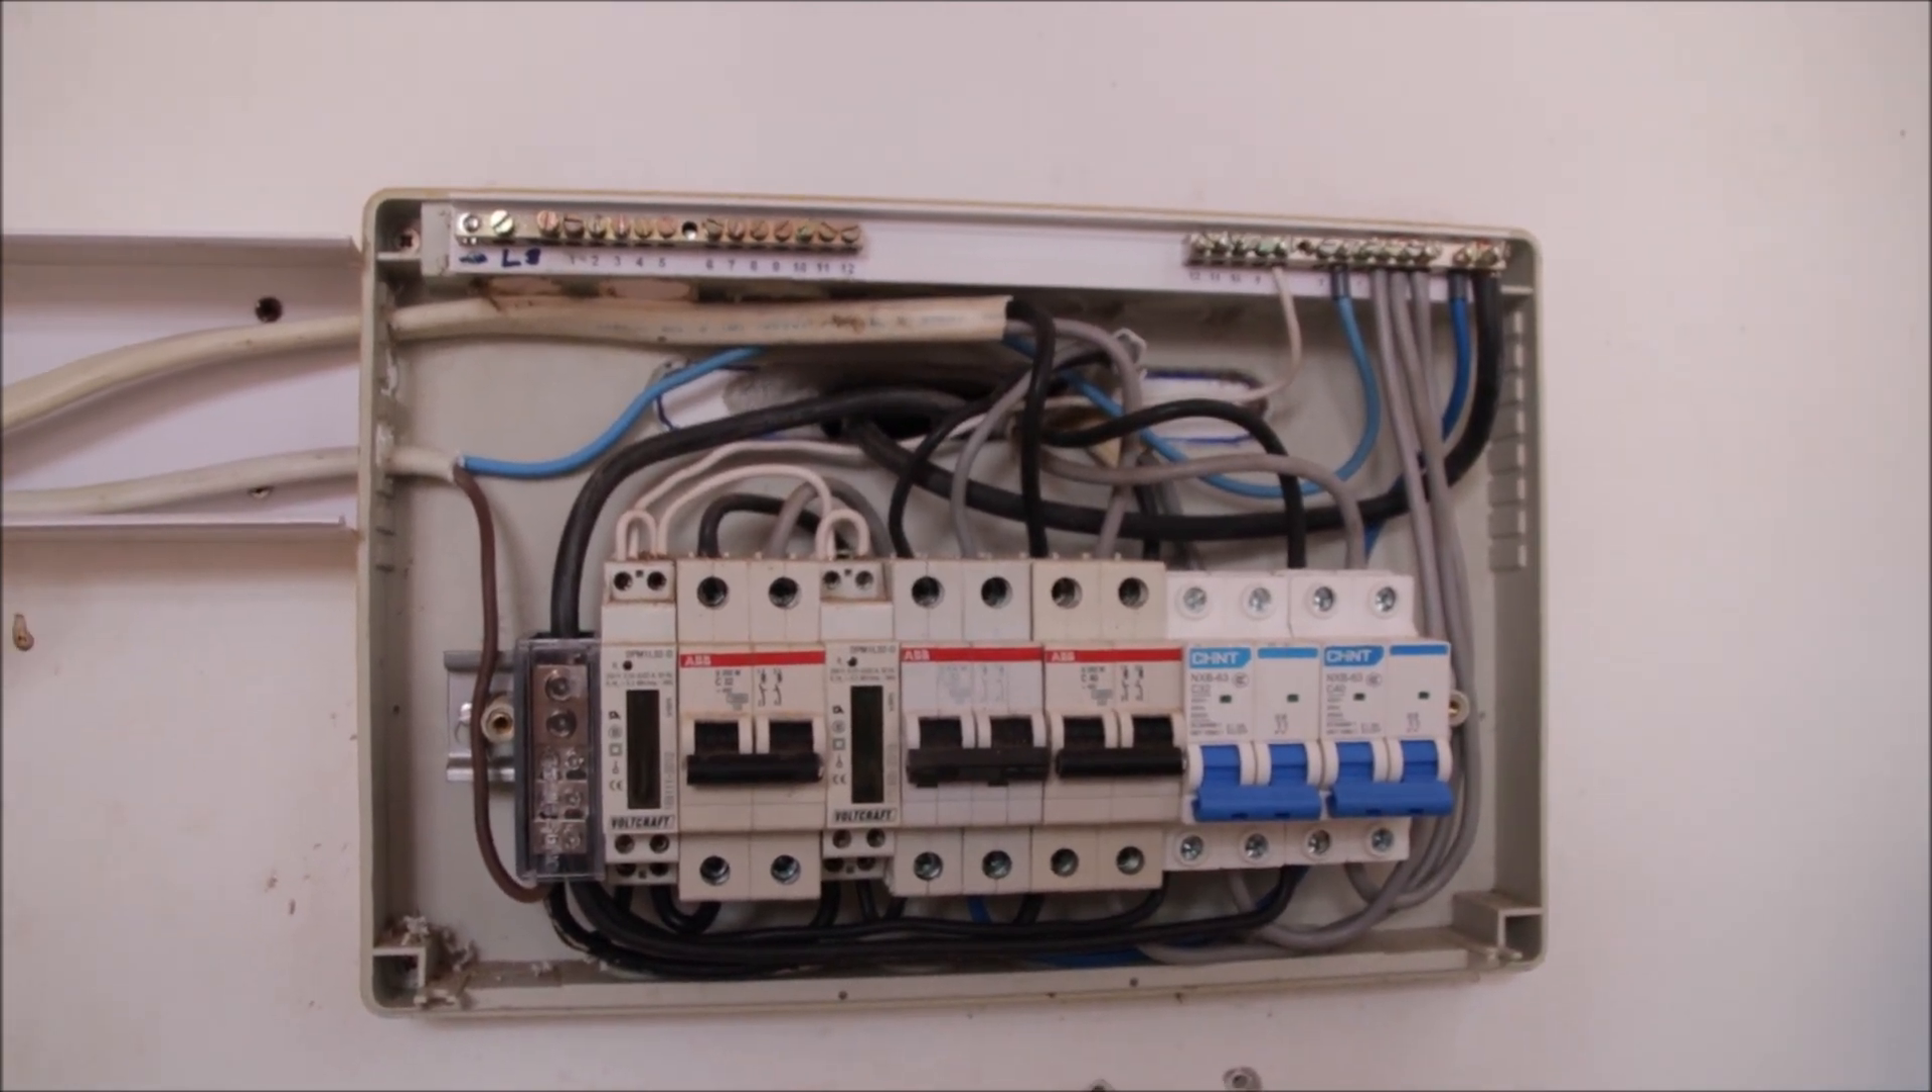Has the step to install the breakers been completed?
Yes.